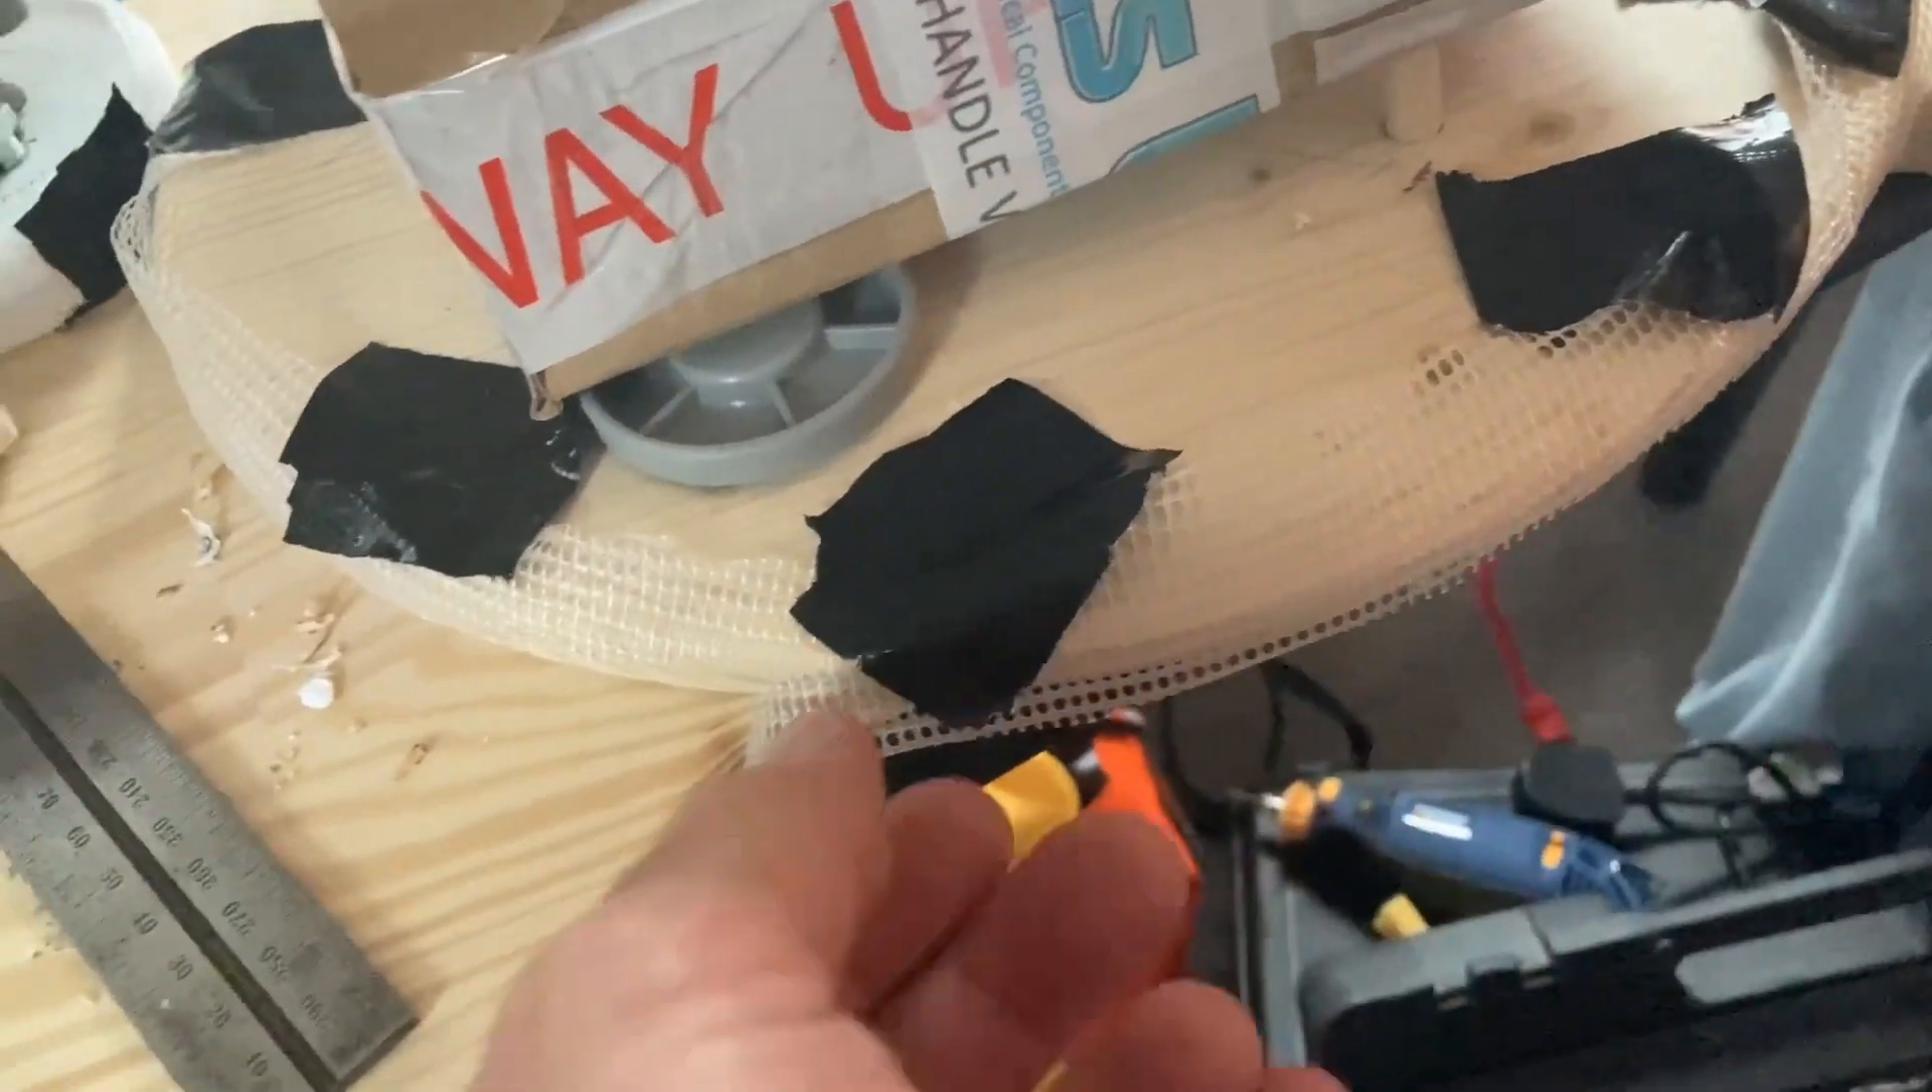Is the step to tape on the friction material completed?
Yes.